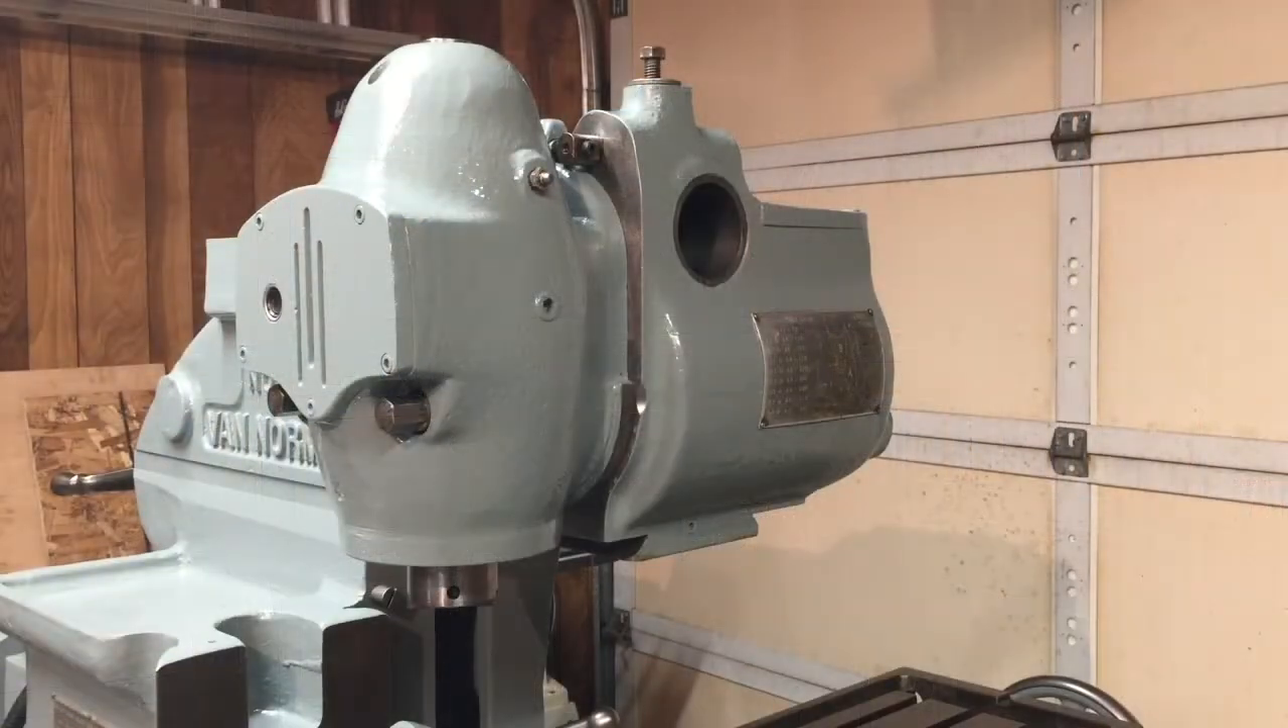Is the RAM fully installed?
Yes.